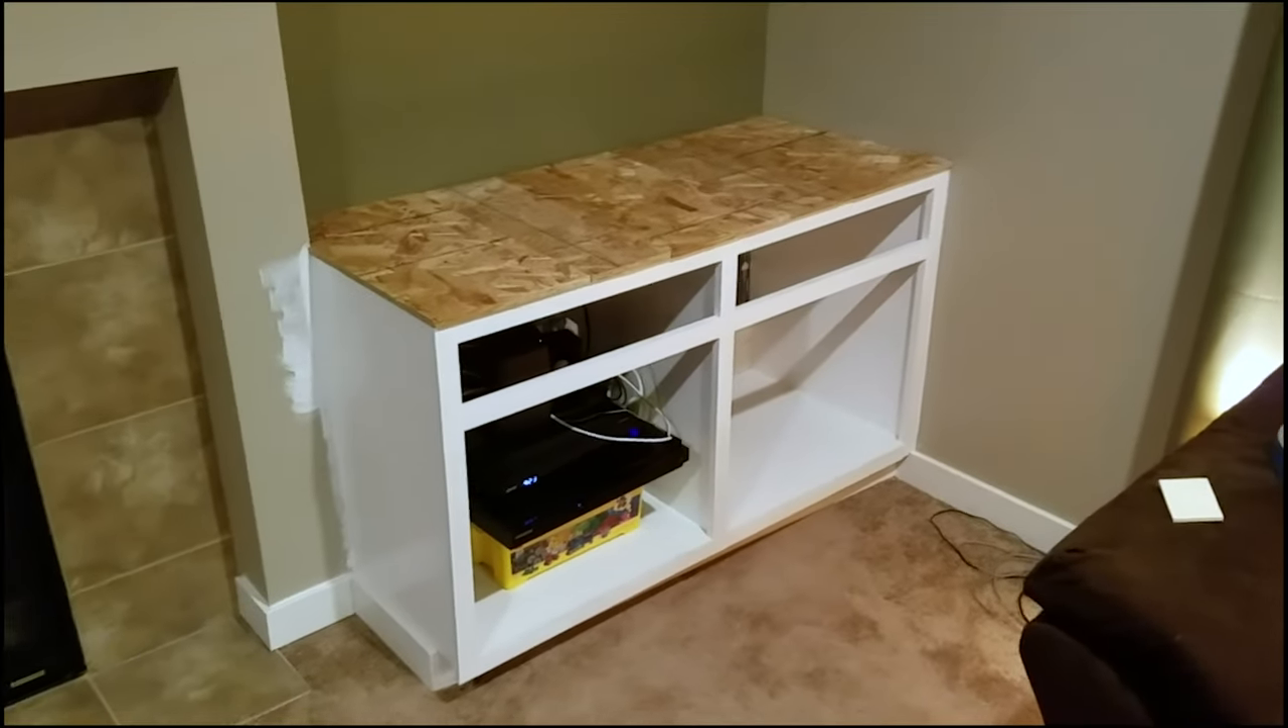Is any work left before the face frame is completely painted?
No.